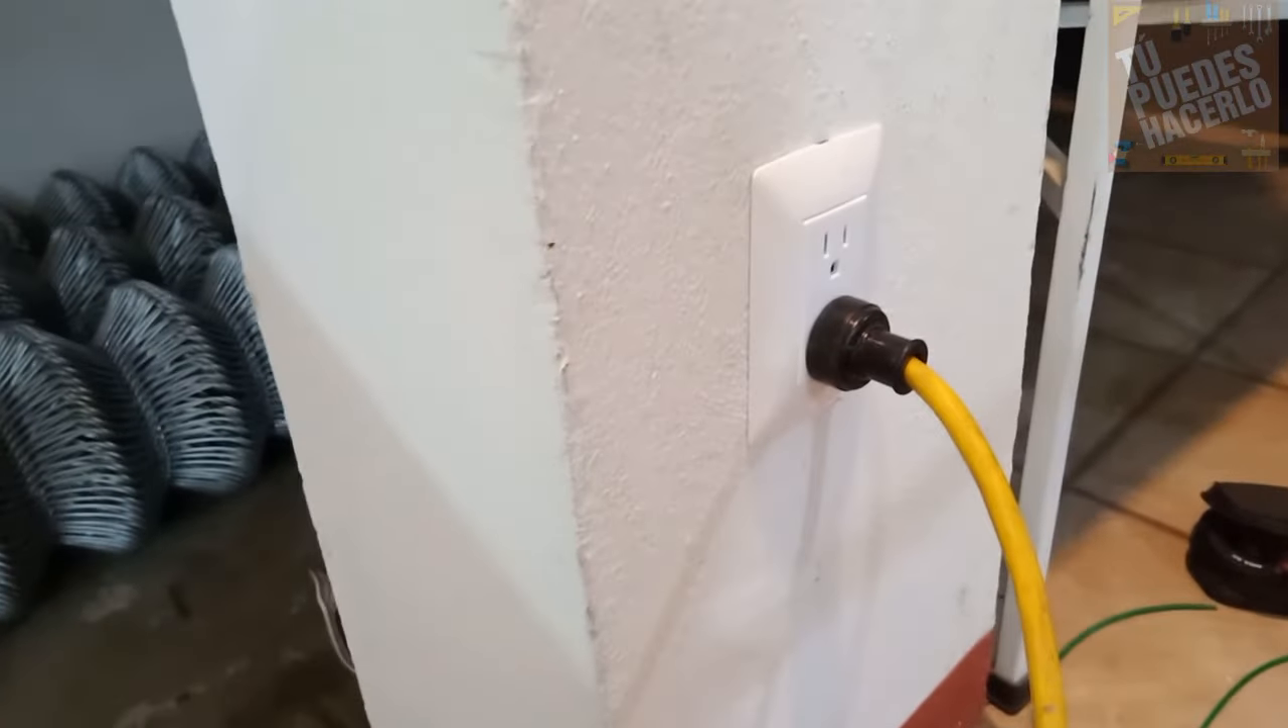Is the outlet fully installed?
Yes.